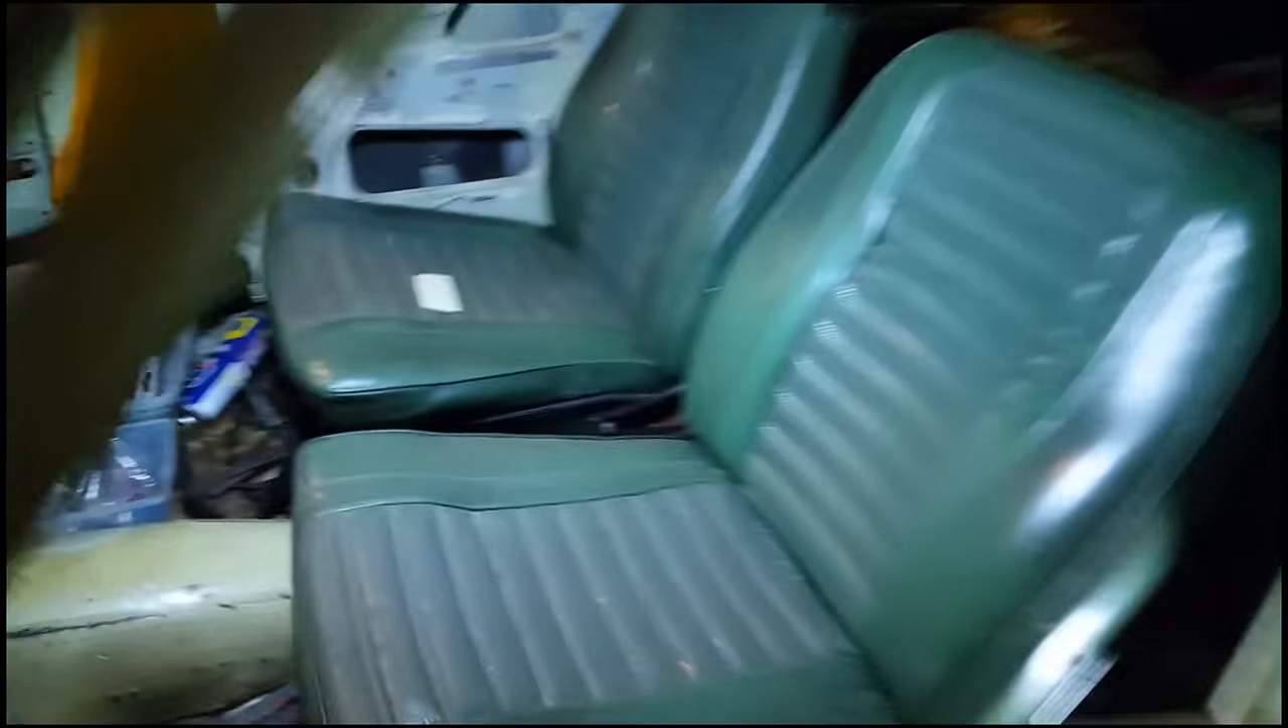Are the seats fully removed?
No.